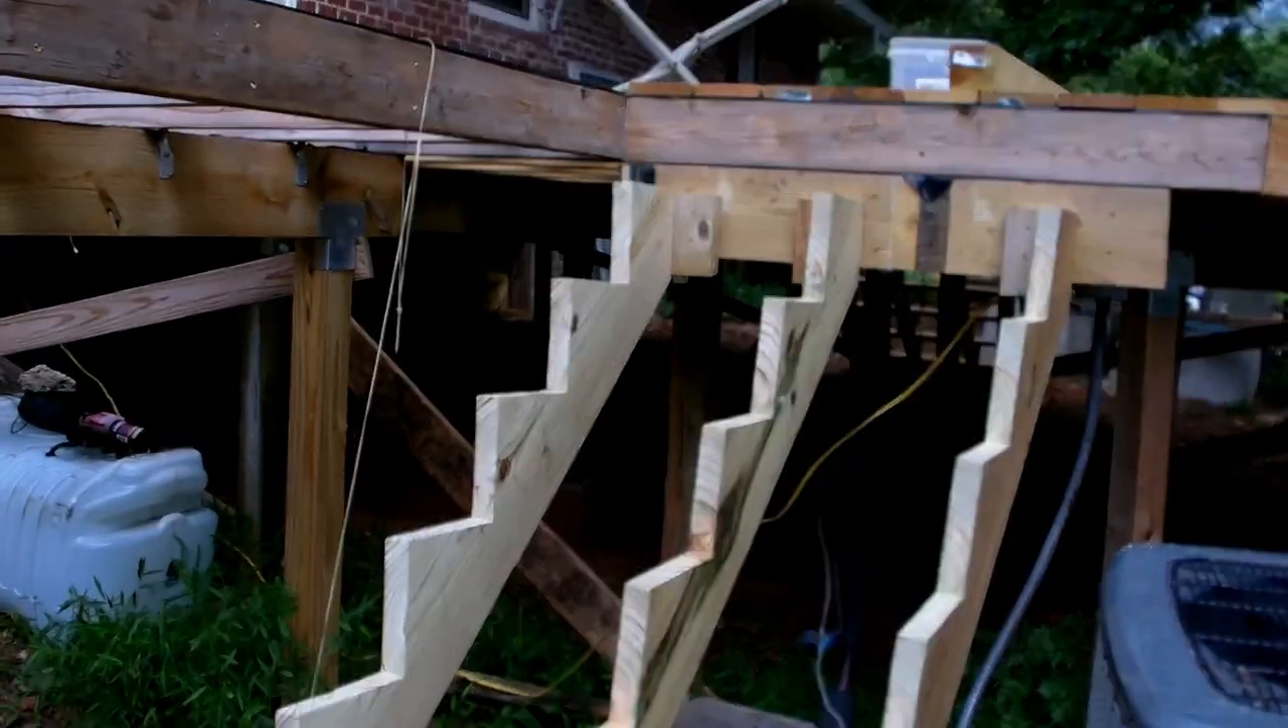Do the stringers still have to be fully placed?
No.